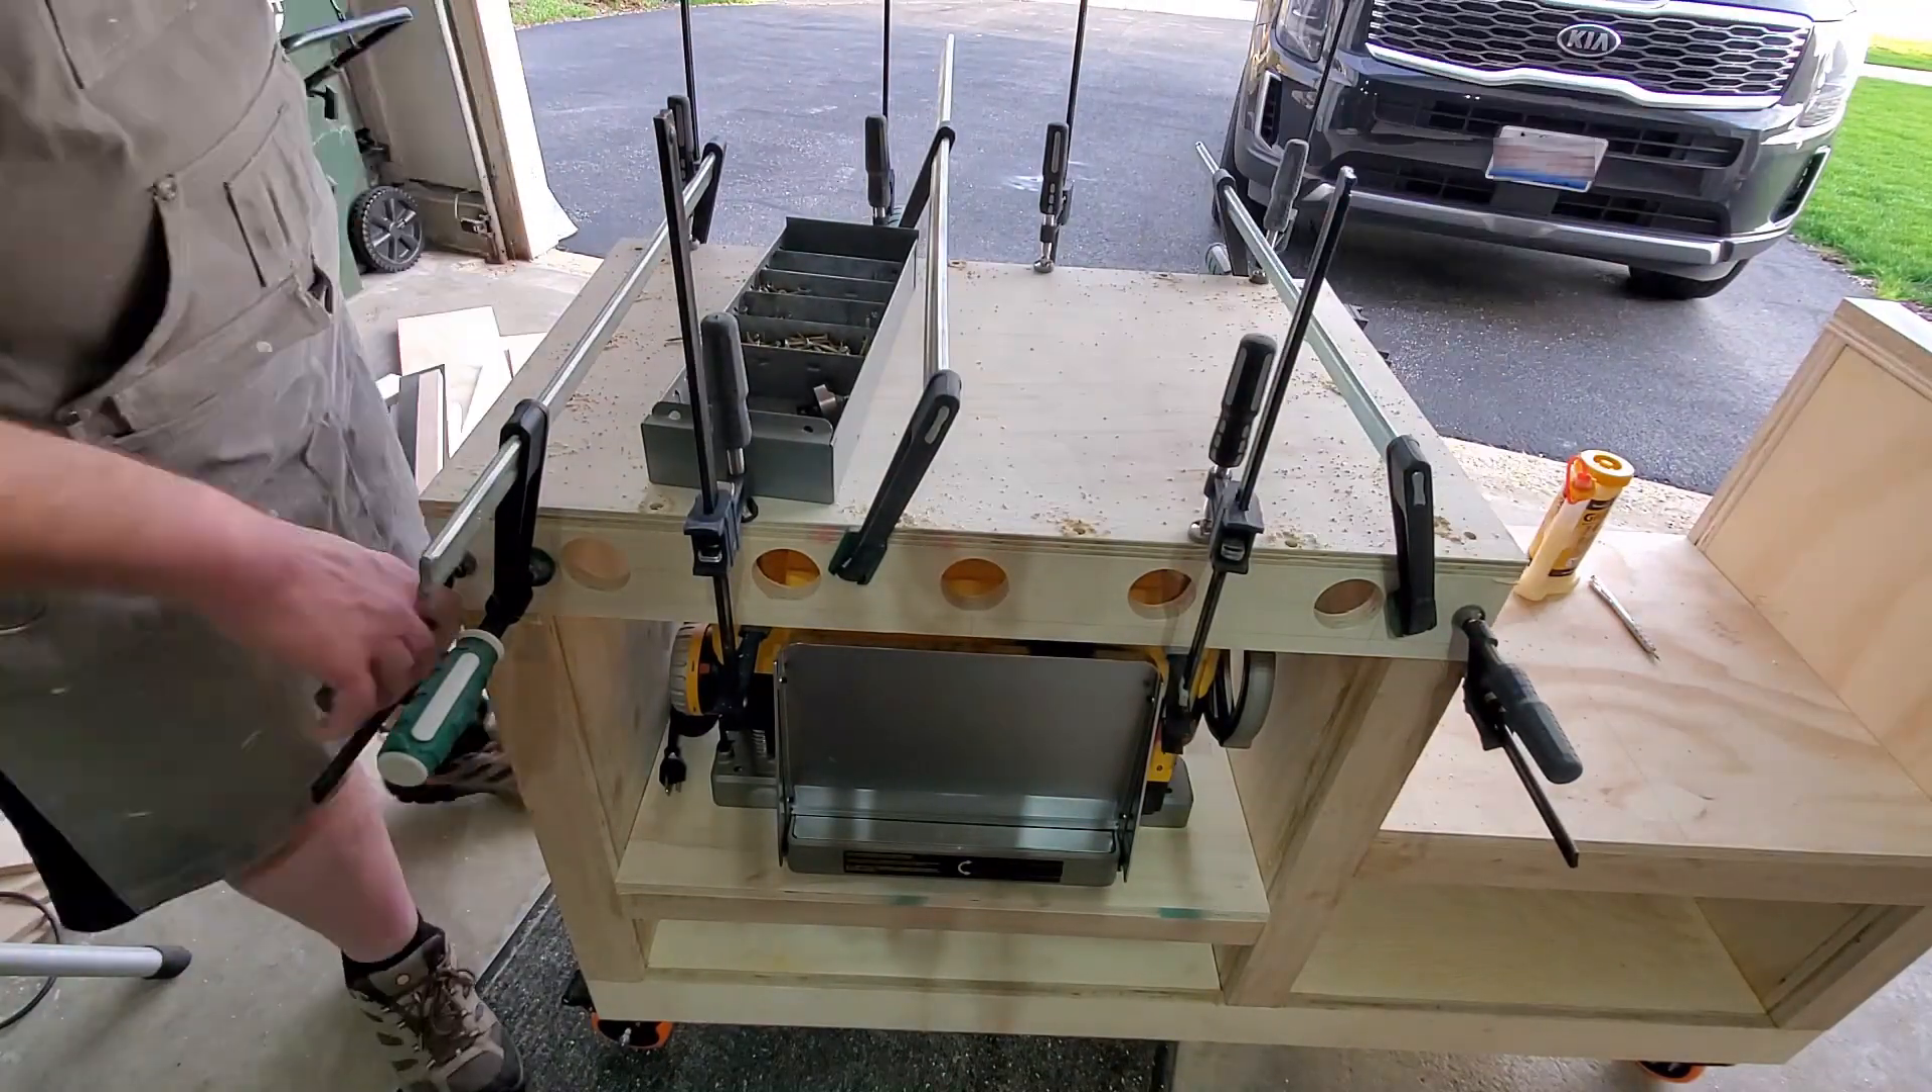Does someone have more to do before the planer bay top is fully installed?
Yes.